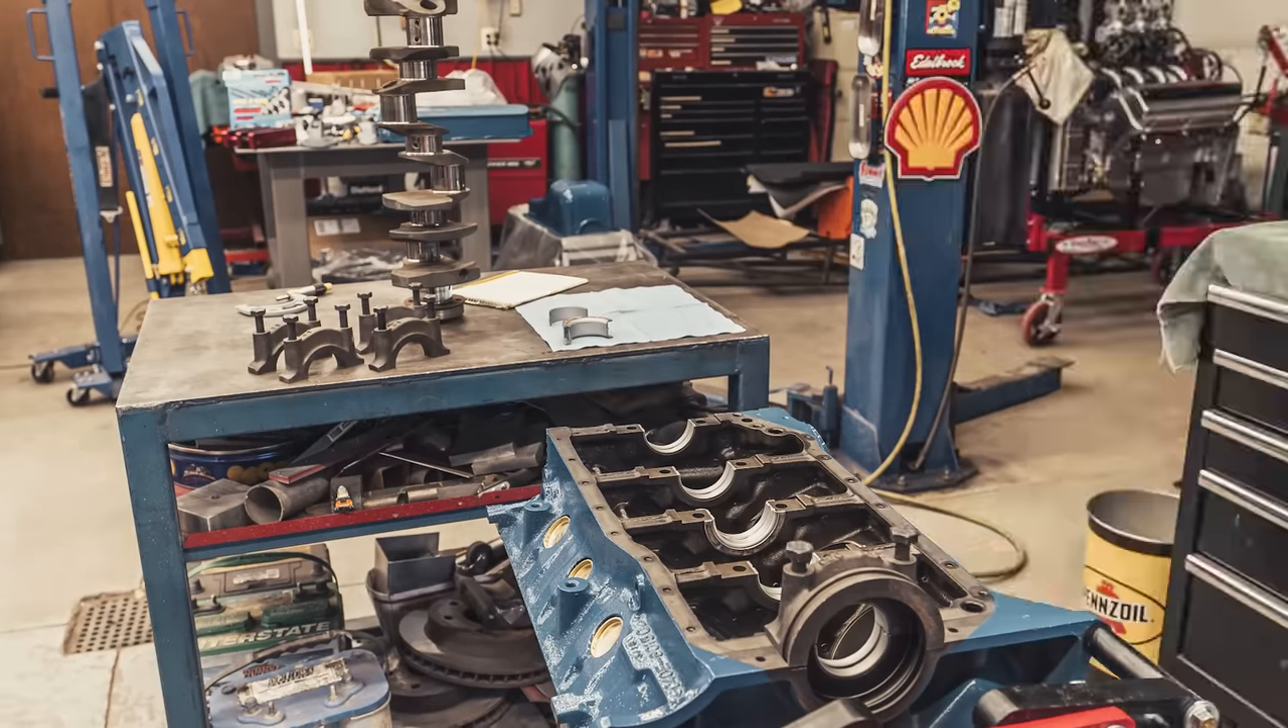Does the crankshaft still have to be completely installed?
Yes.